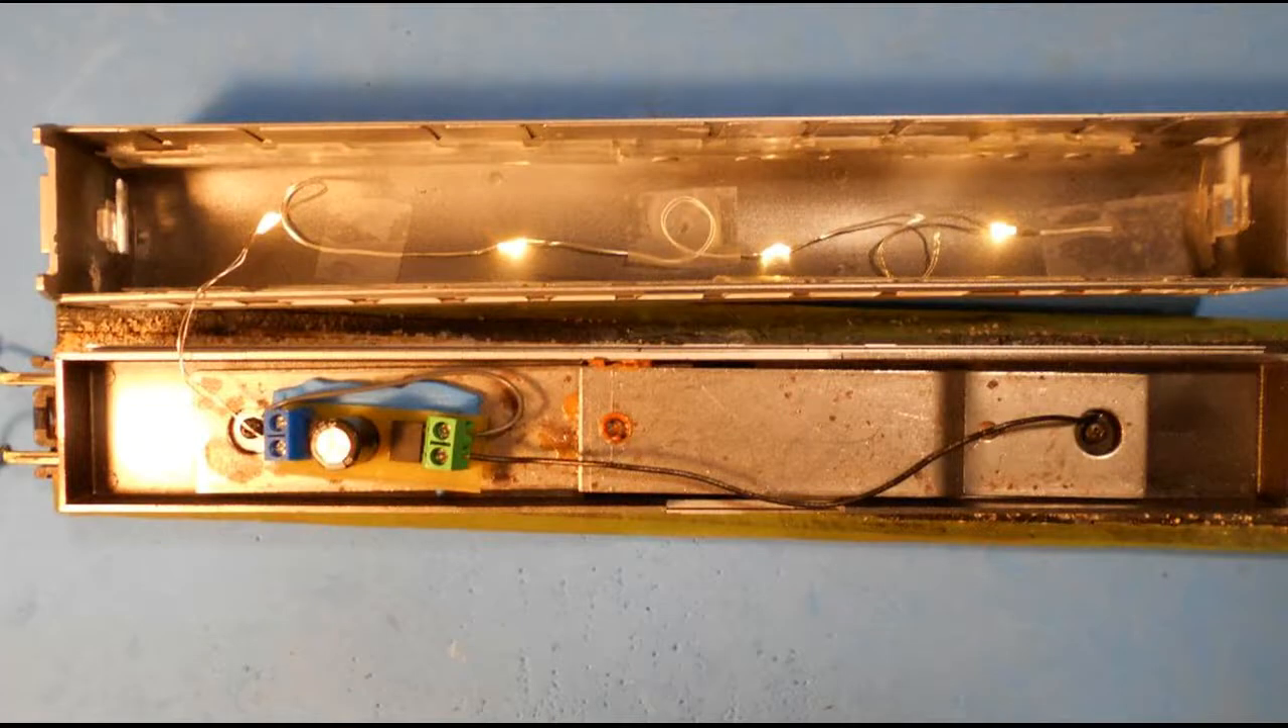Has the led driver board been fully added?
Yes.